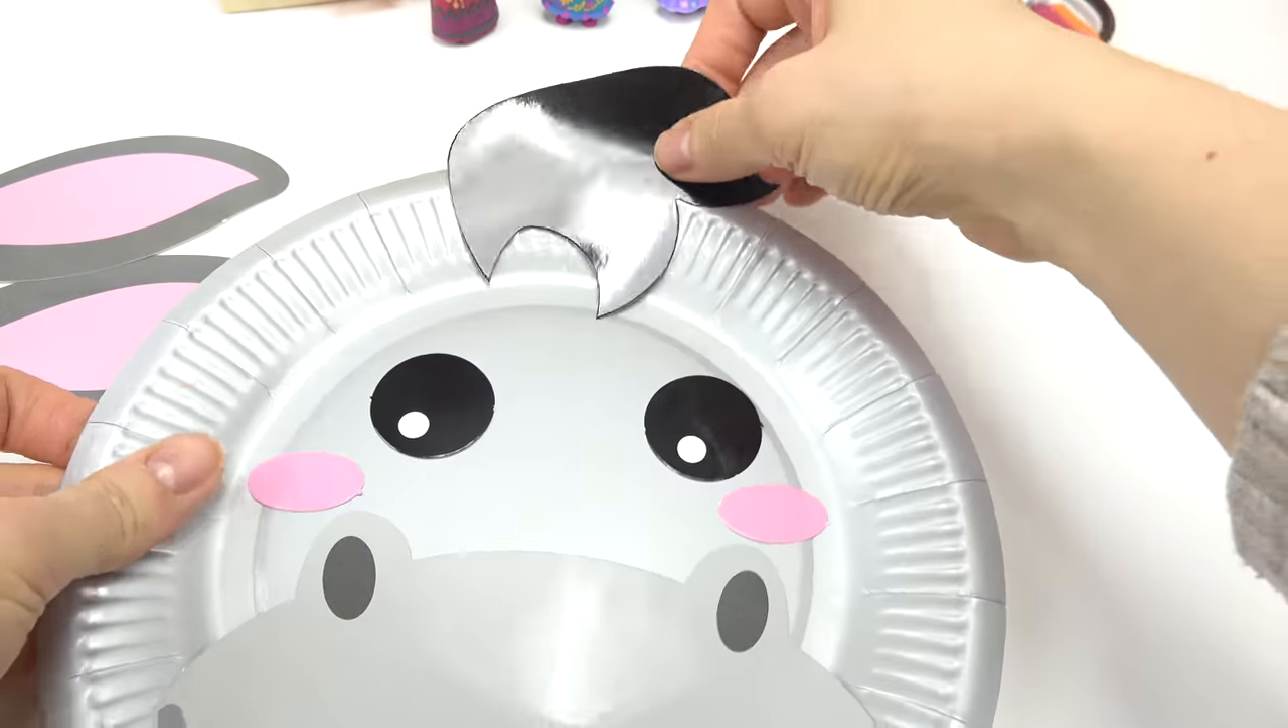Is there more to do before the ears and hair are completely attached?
Yes.